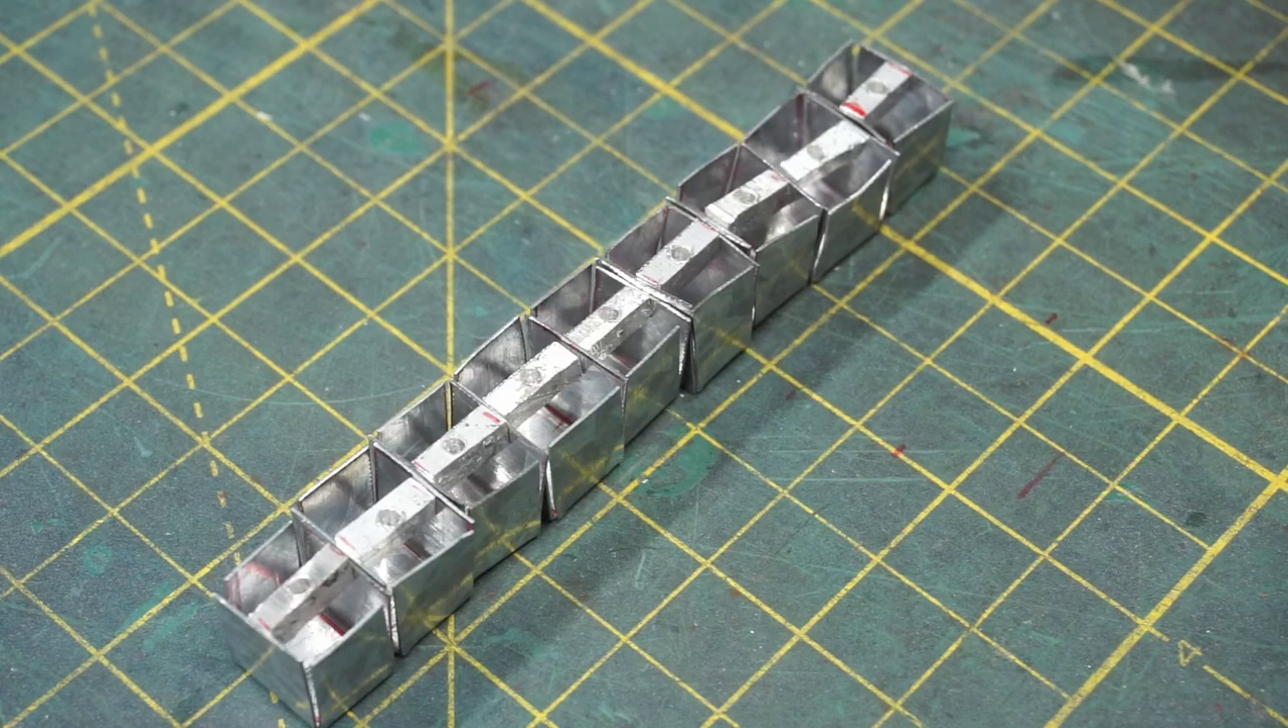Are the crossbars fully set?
Yes.